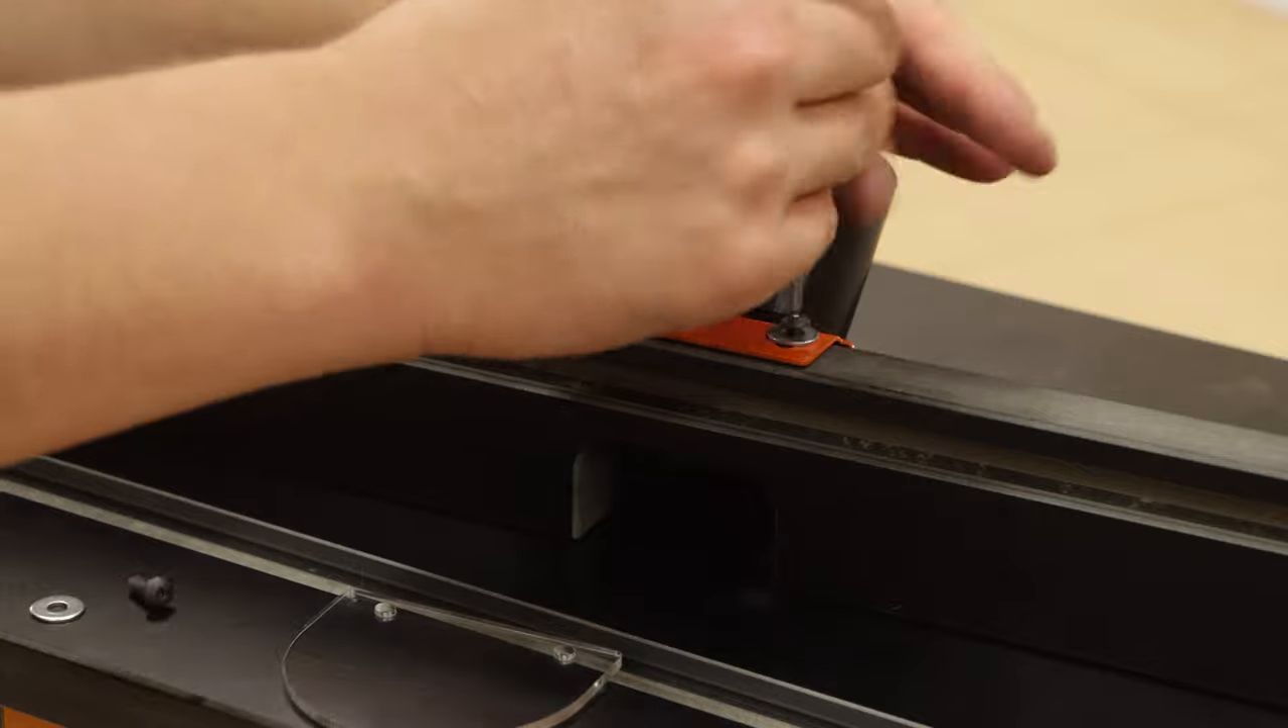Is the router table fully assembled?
No.